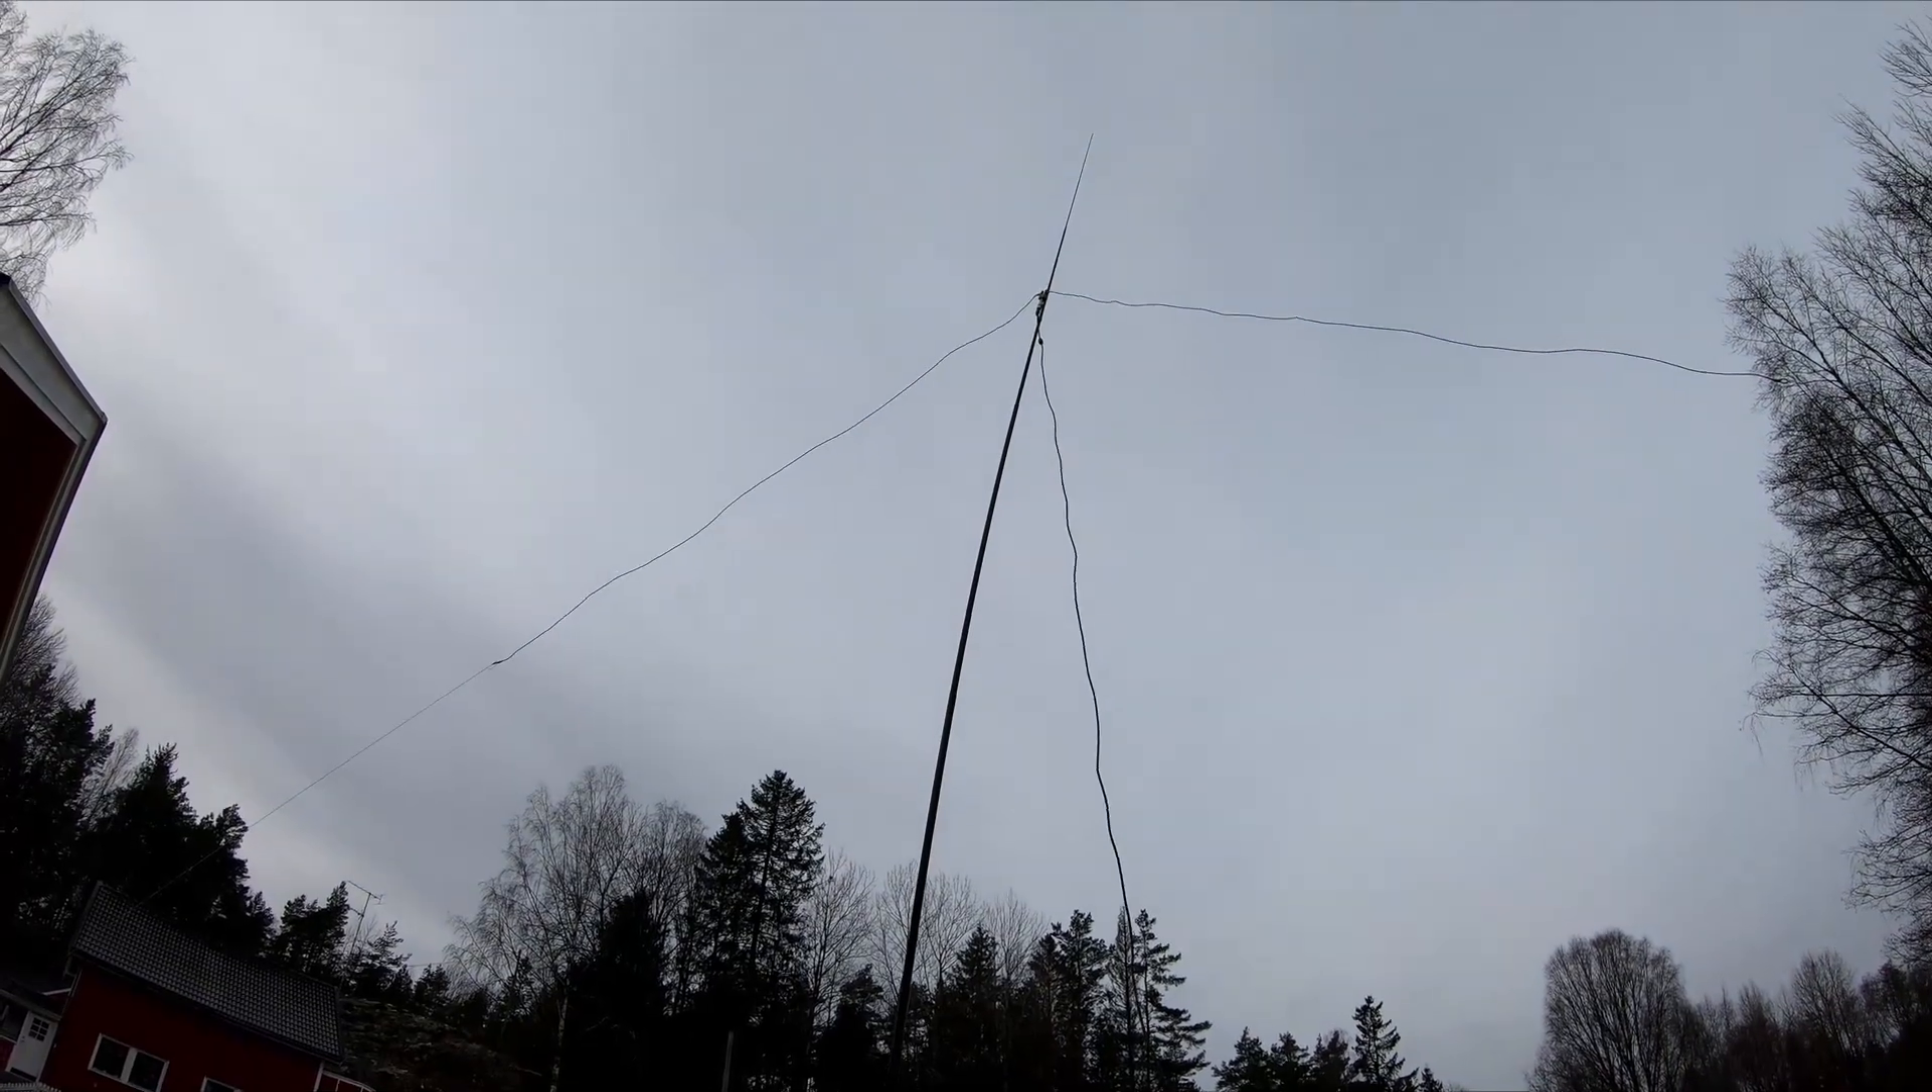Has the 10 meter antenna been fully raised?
Yes.